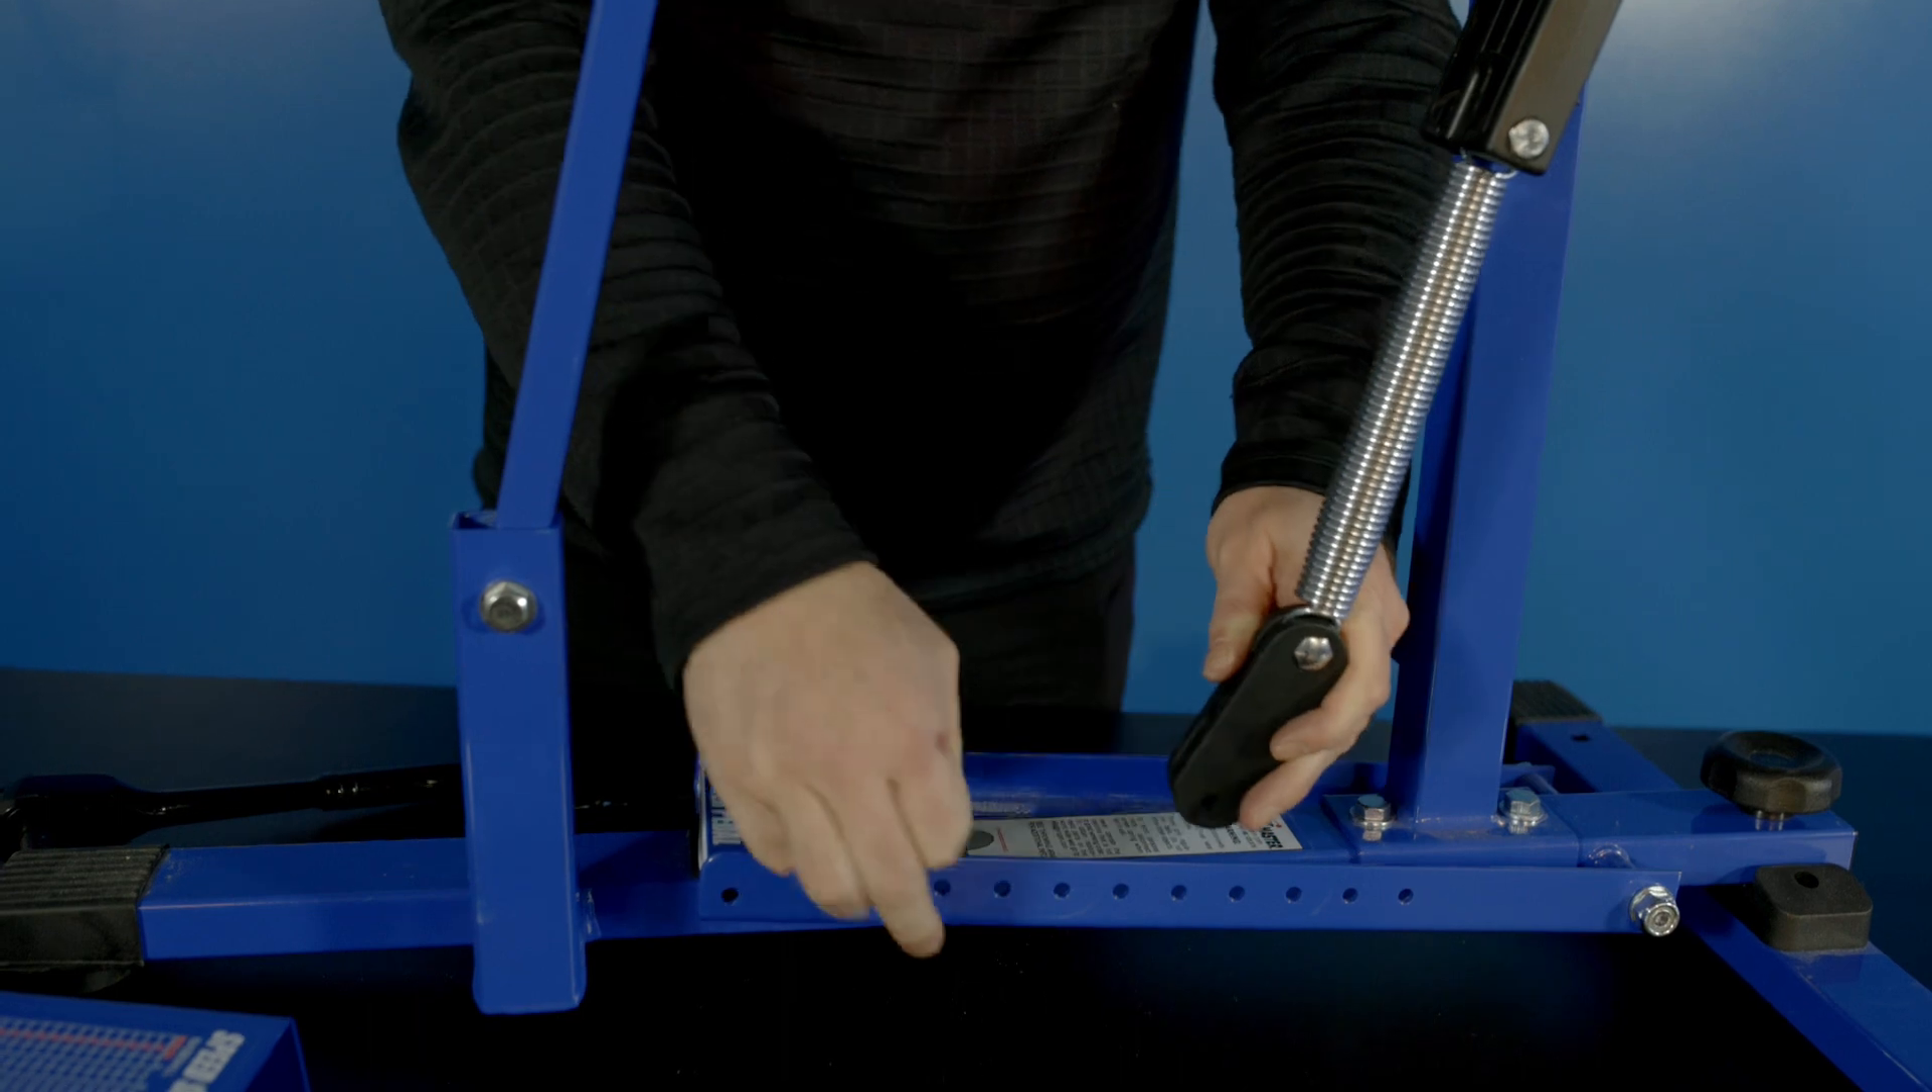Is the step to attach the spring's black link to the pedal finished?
No.